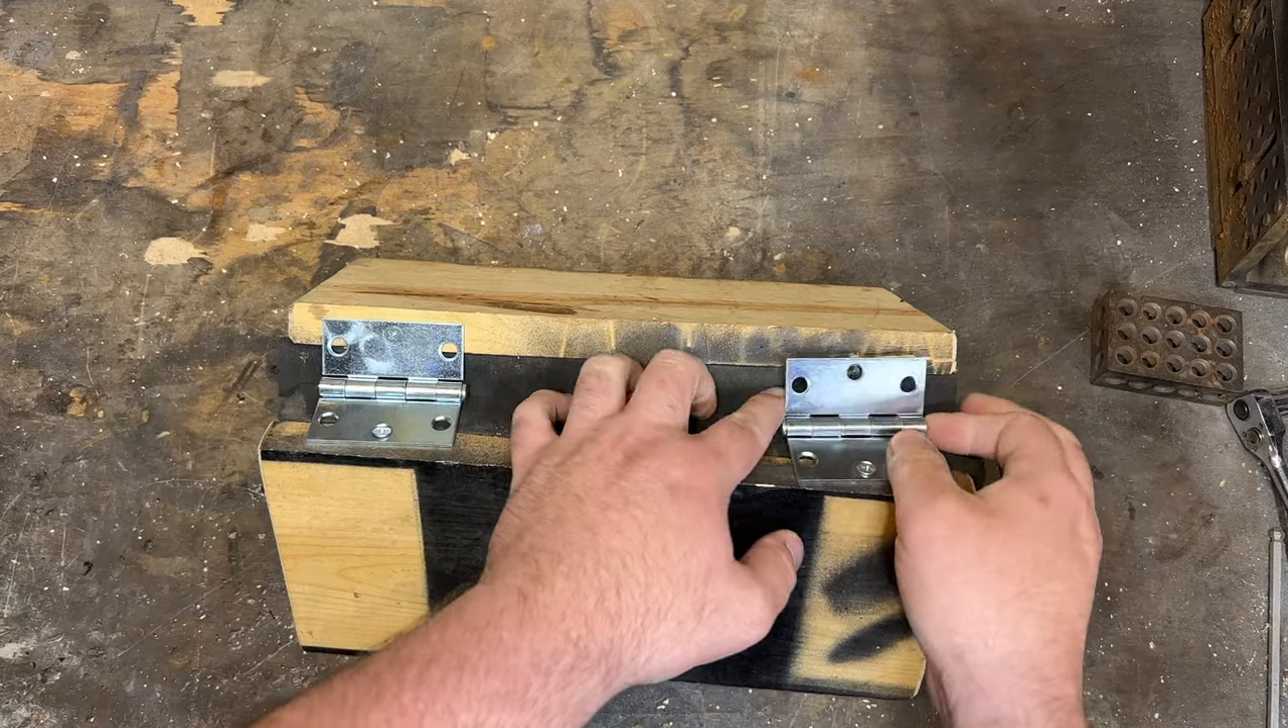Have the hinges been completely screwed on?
No.